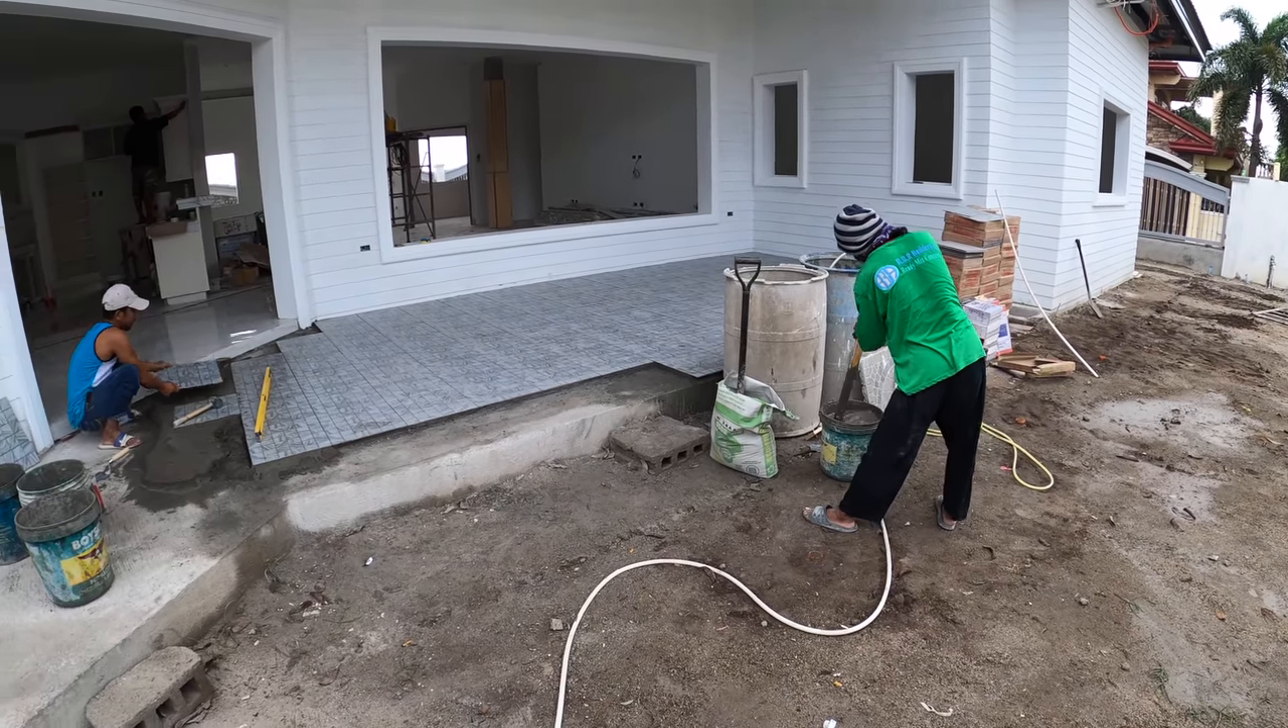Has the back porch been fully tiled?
No.